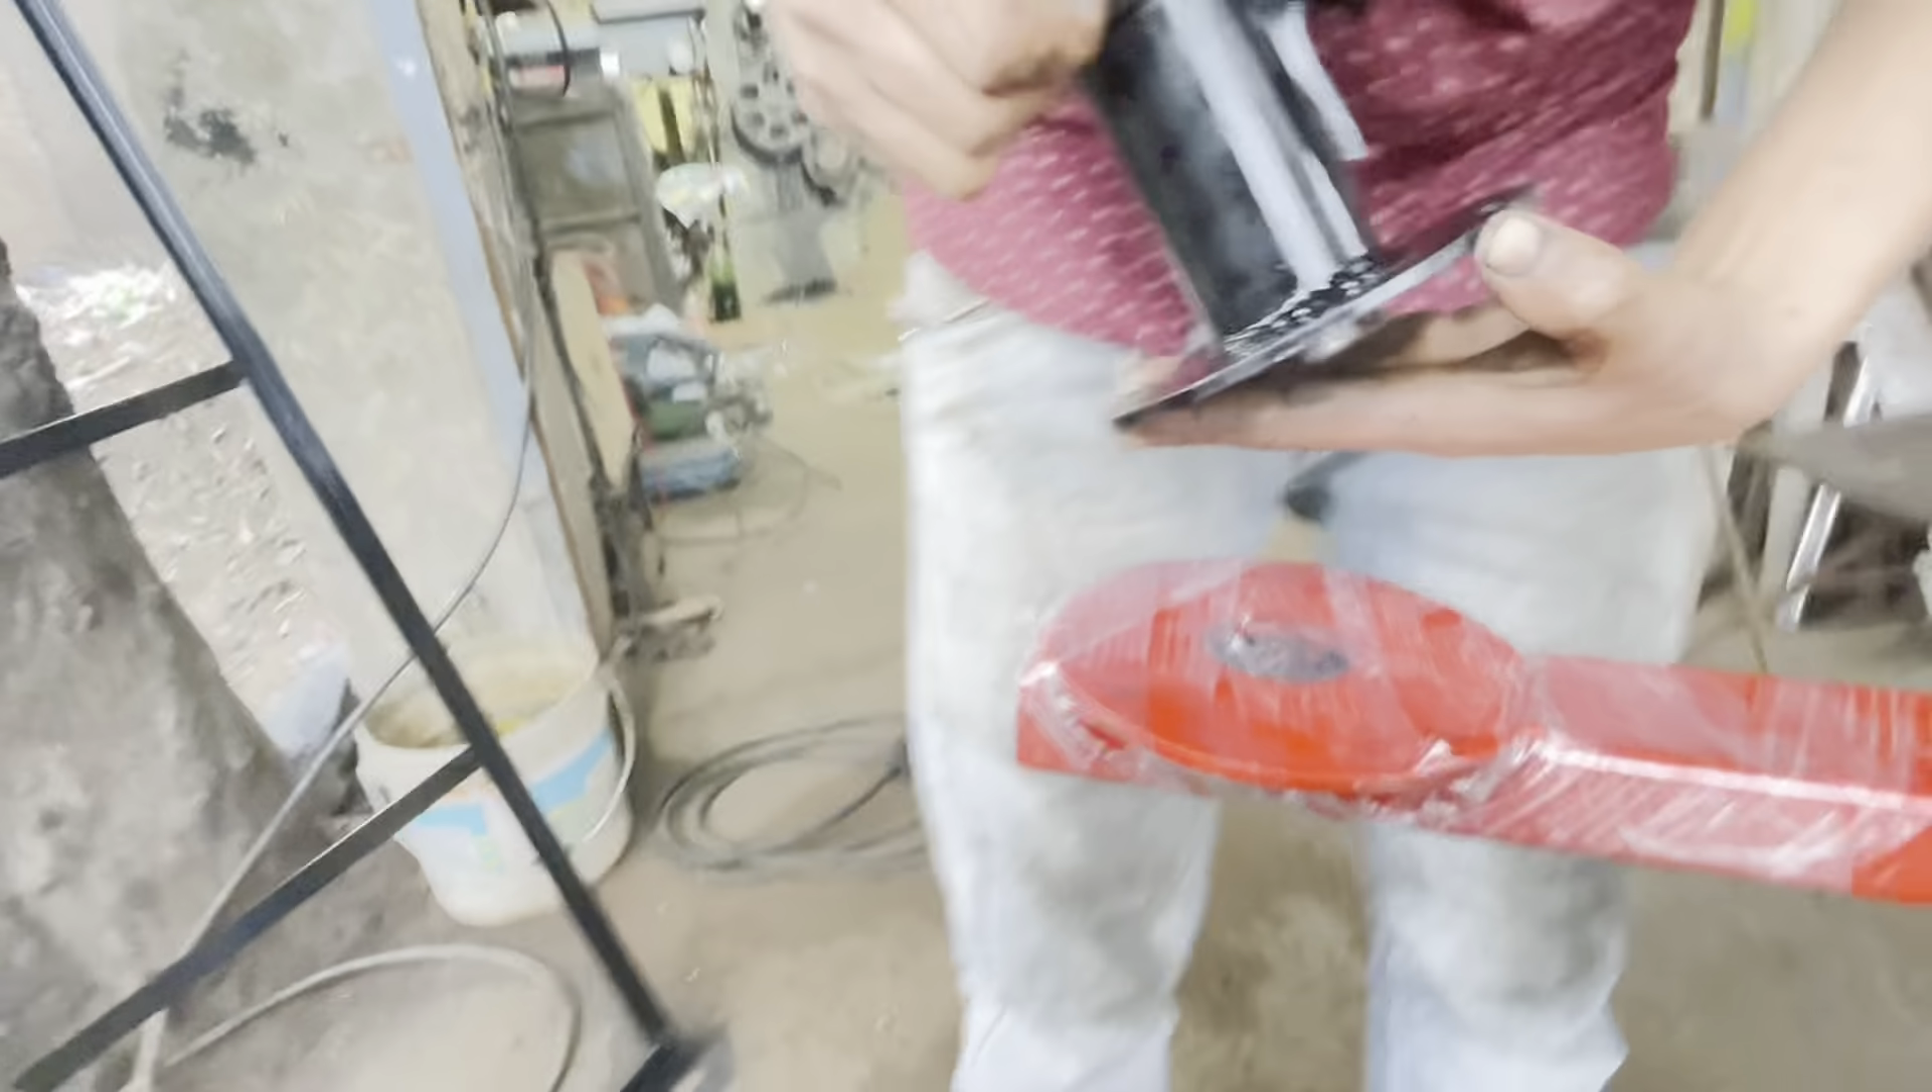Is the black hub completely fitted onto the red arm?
No.